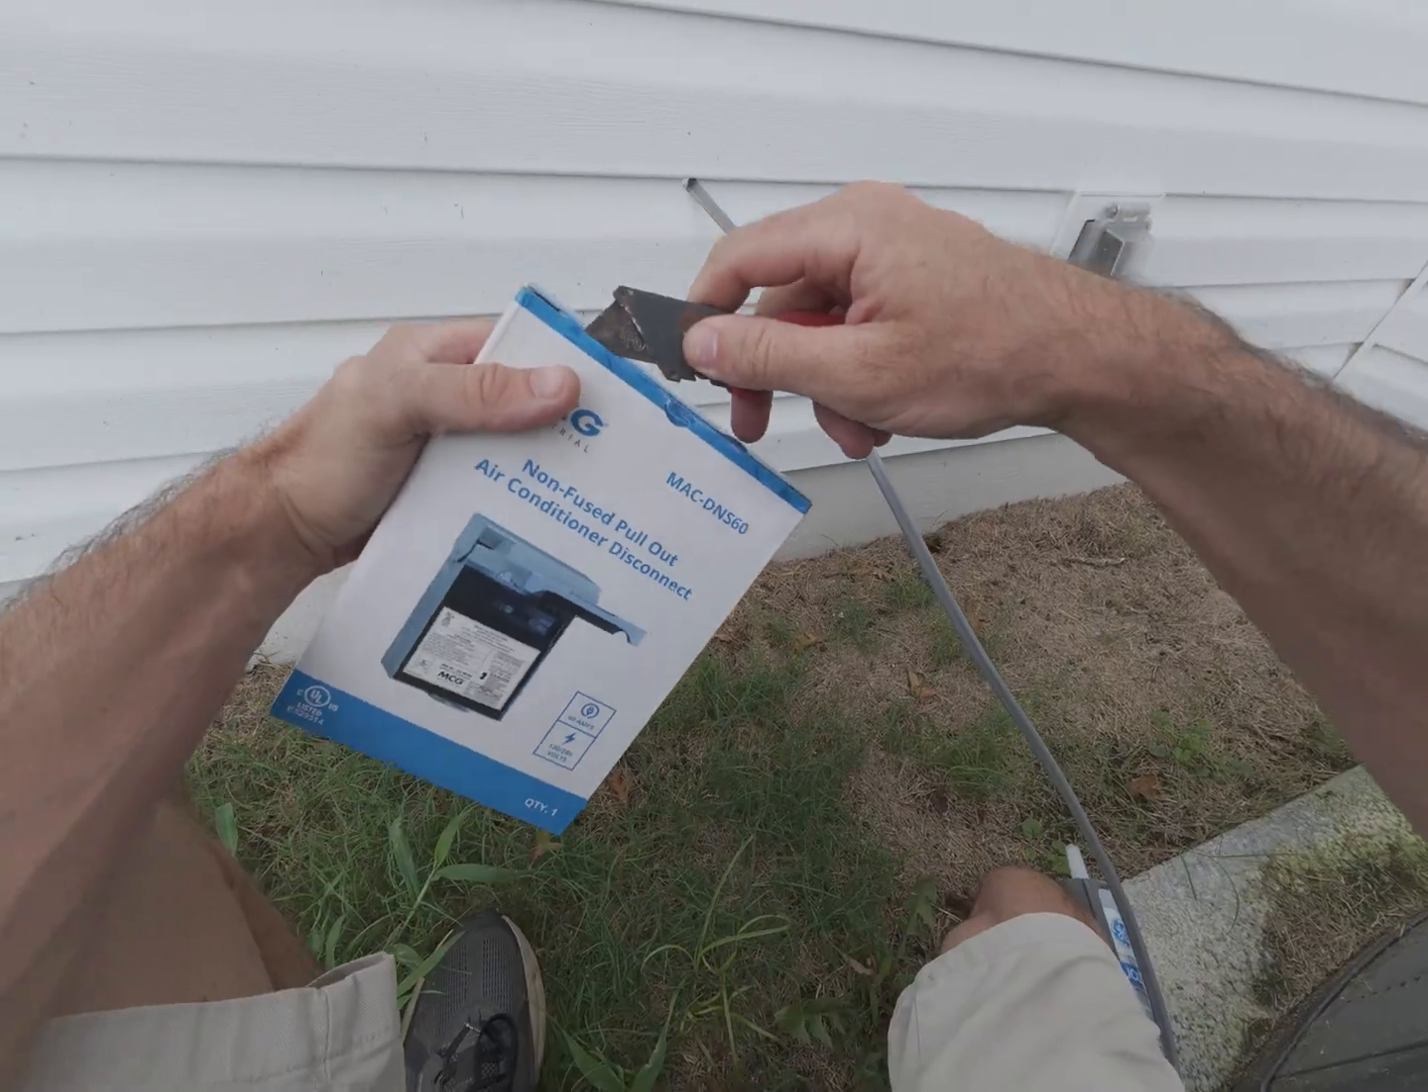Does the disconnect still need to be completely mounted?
Yes.